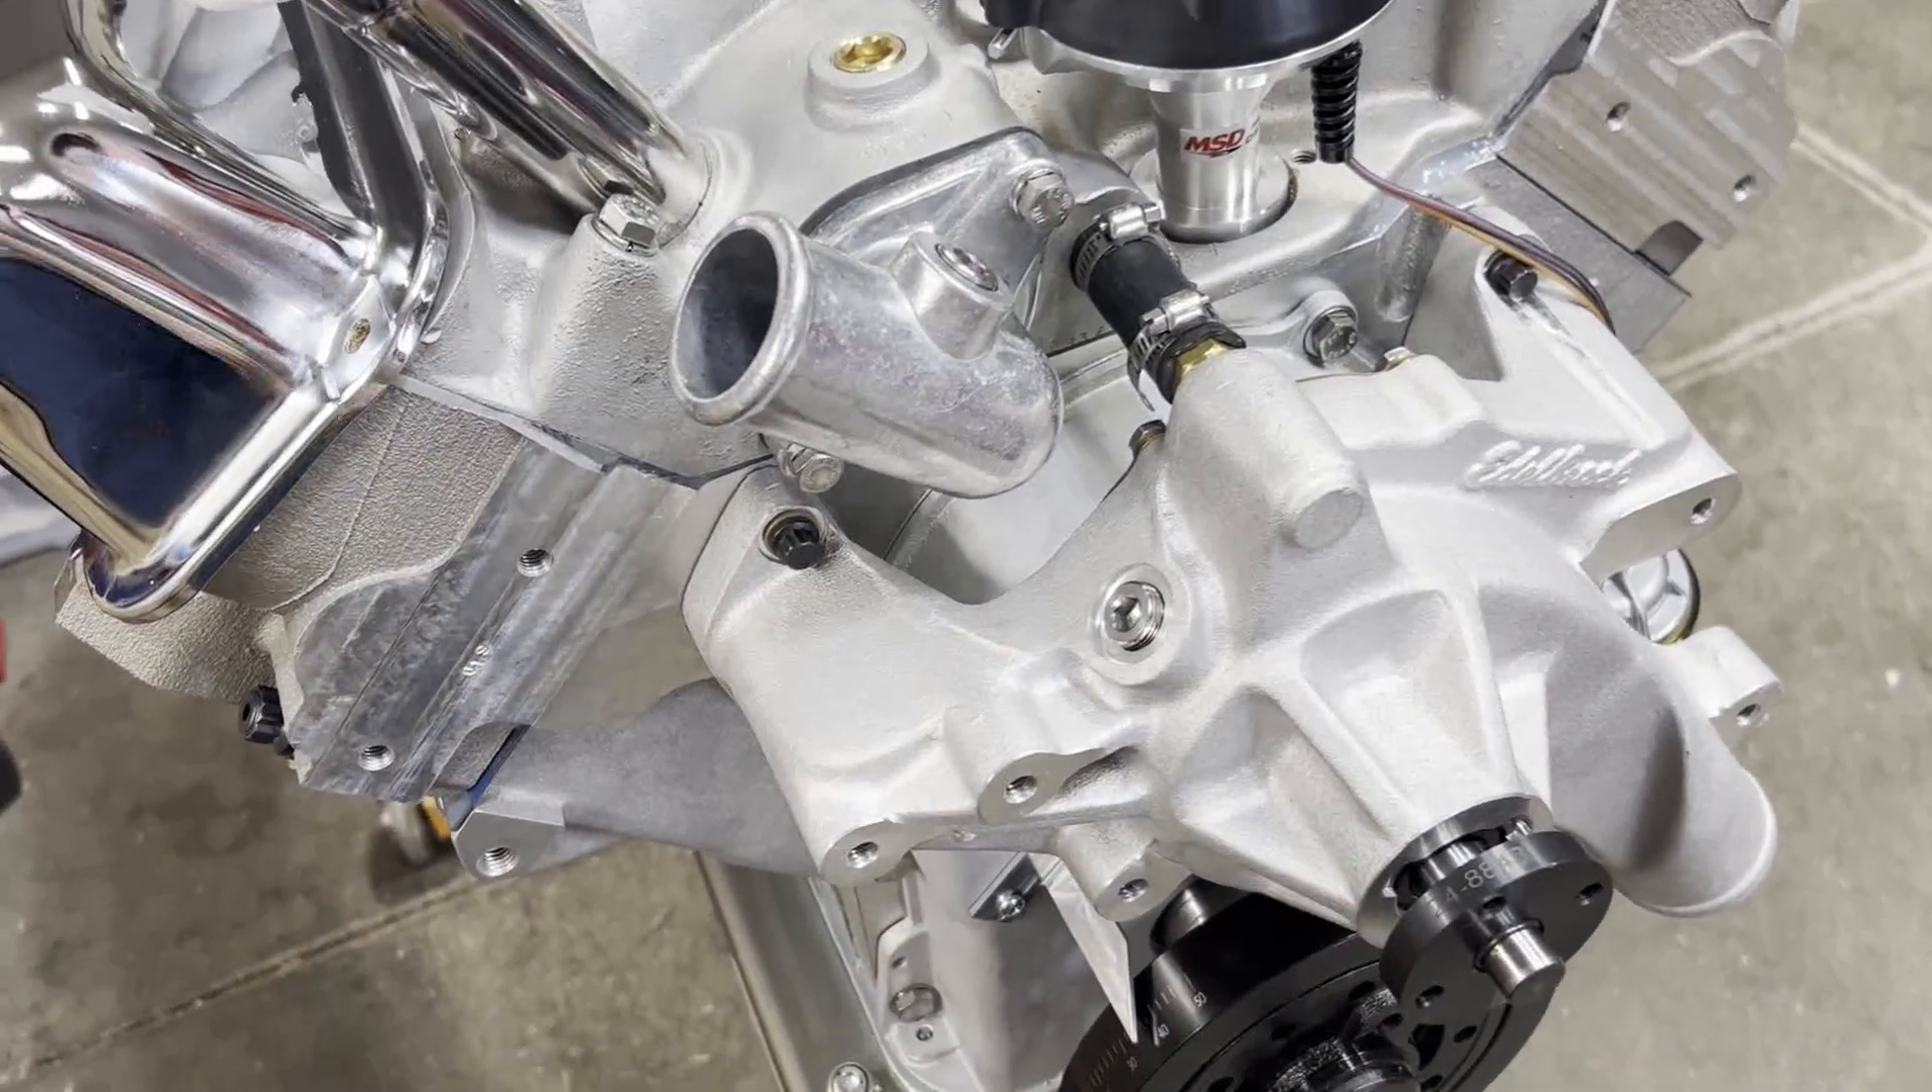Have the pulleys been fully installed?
No.